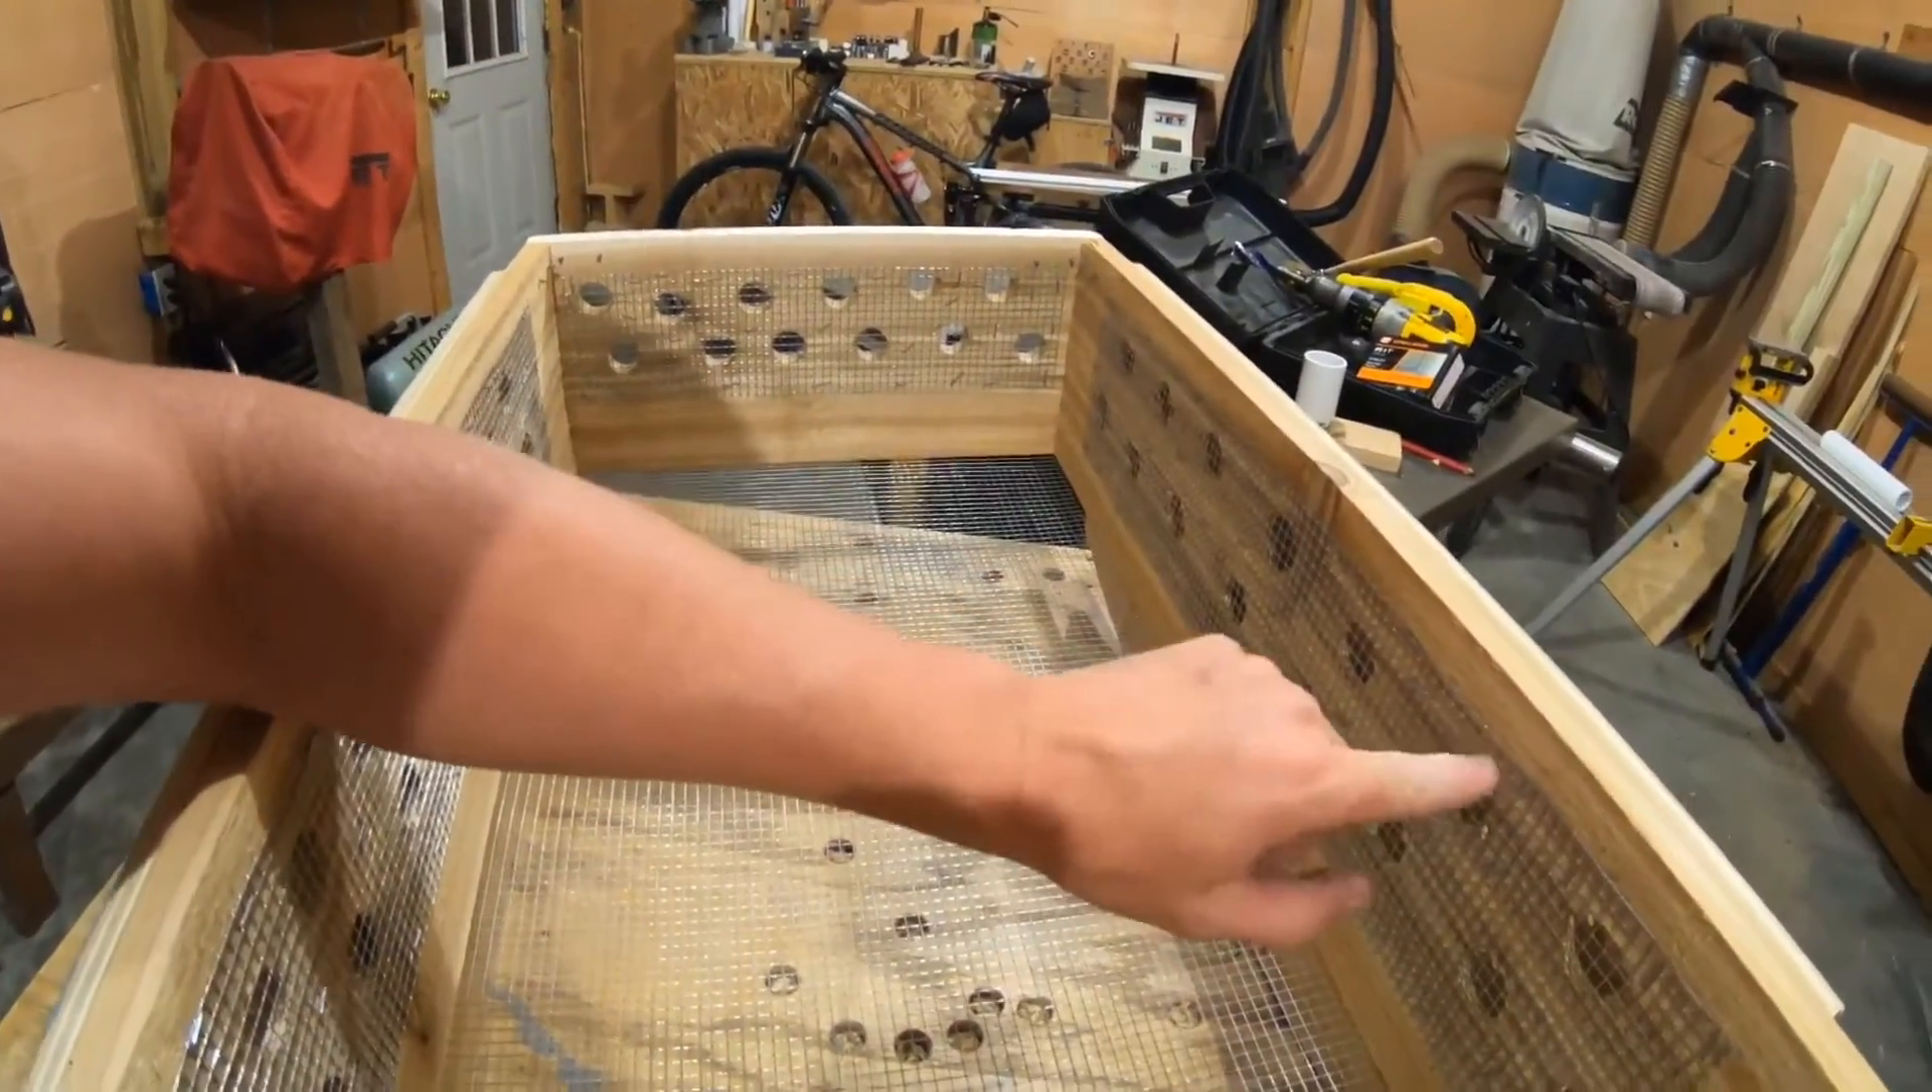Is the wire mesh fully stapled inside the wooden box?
Yes.